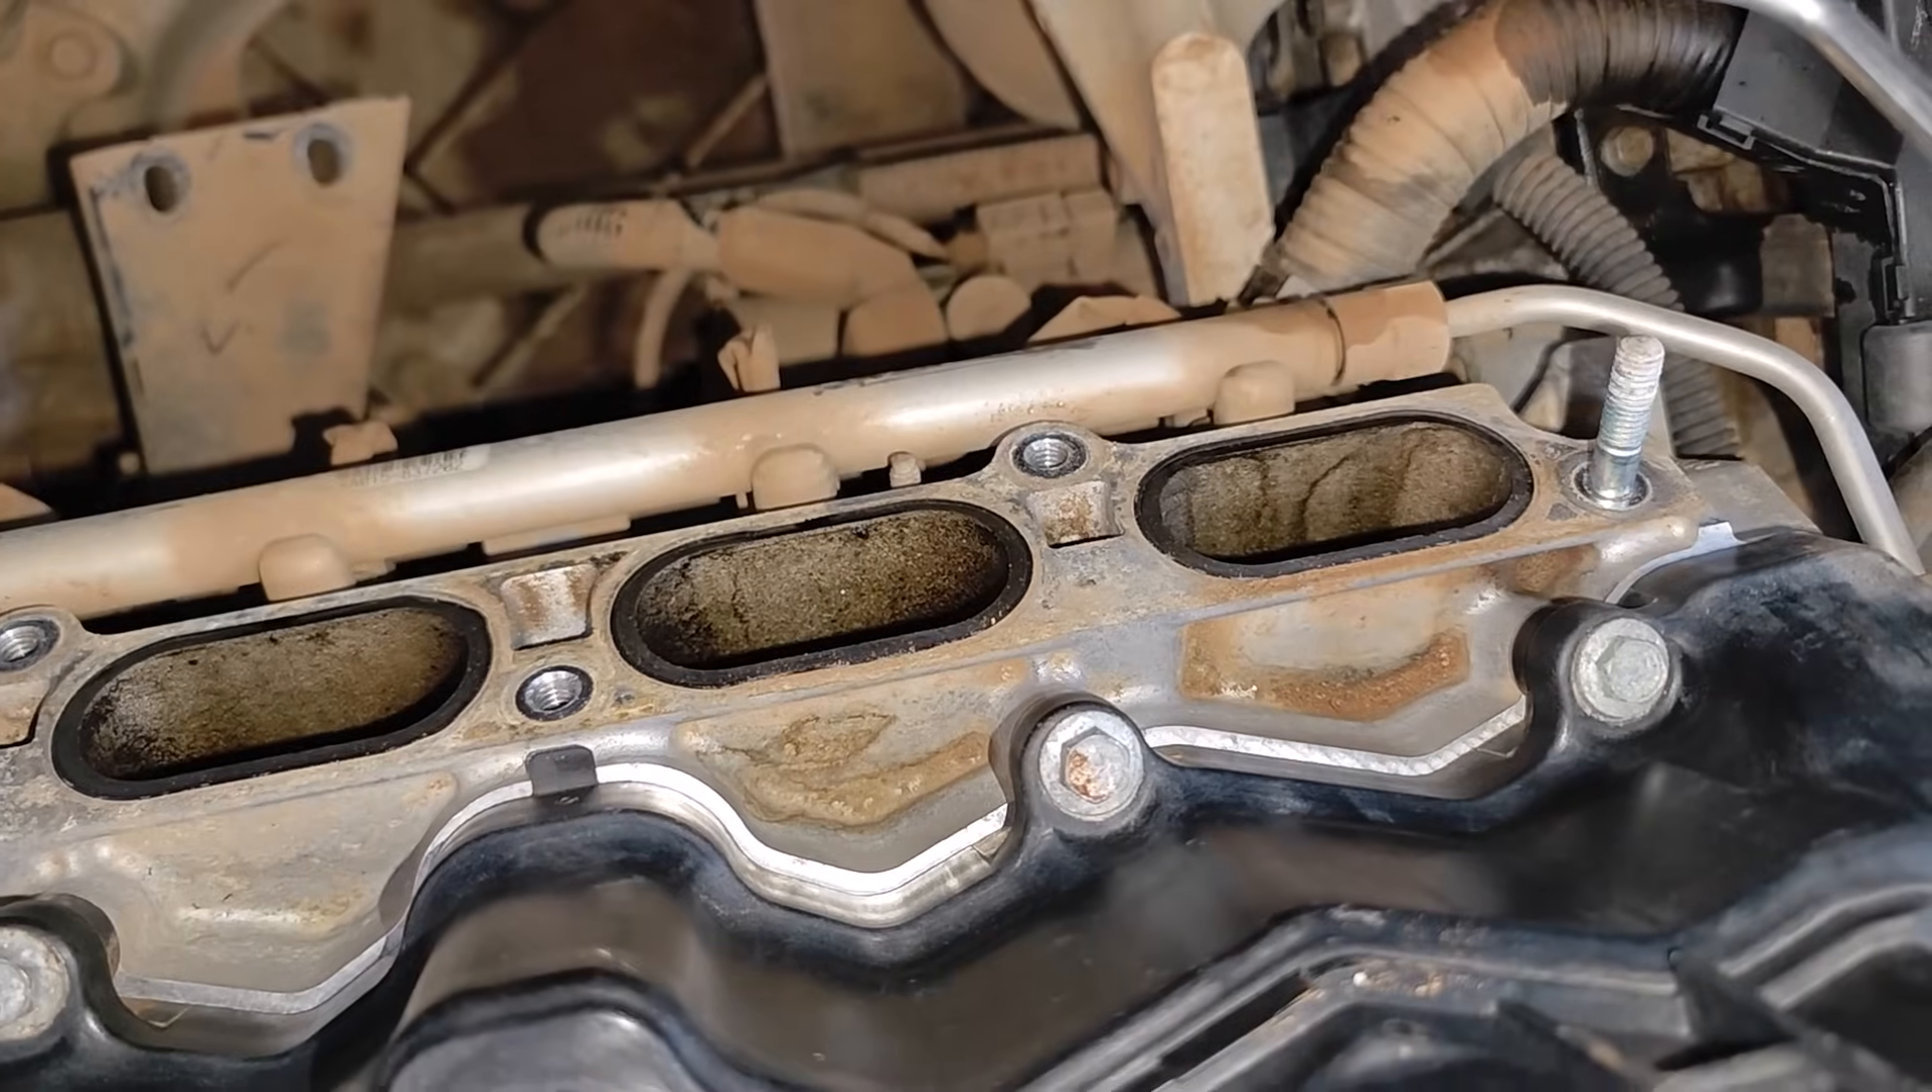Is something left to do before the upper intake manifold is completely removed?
No.